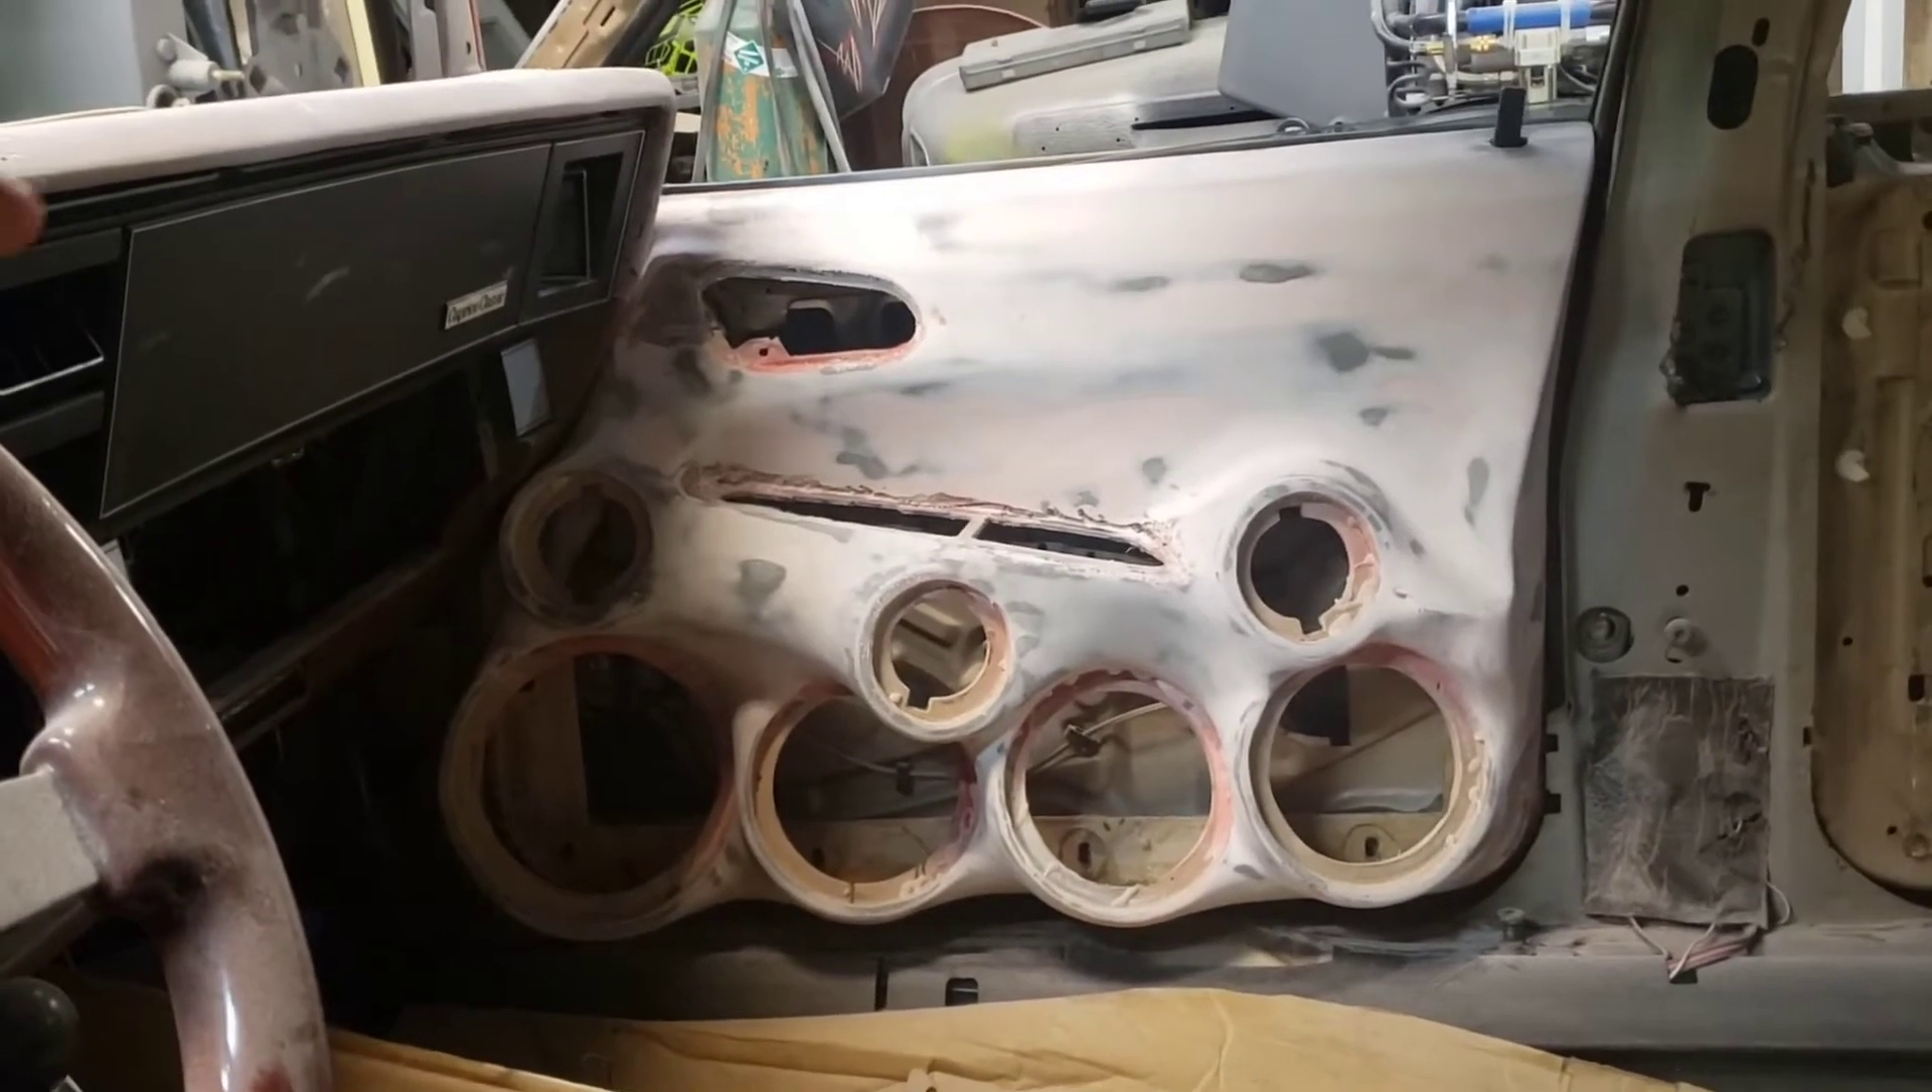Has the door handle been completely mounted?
No.